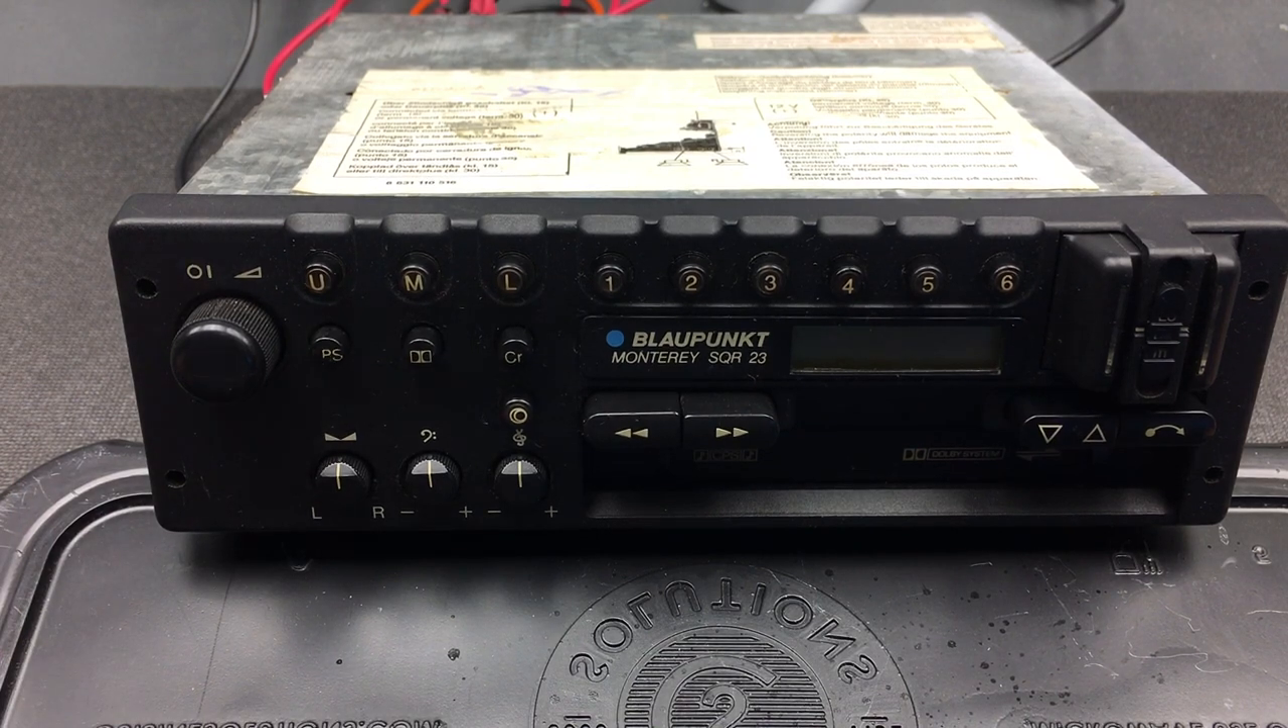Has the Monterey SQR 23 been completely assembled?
Yes.